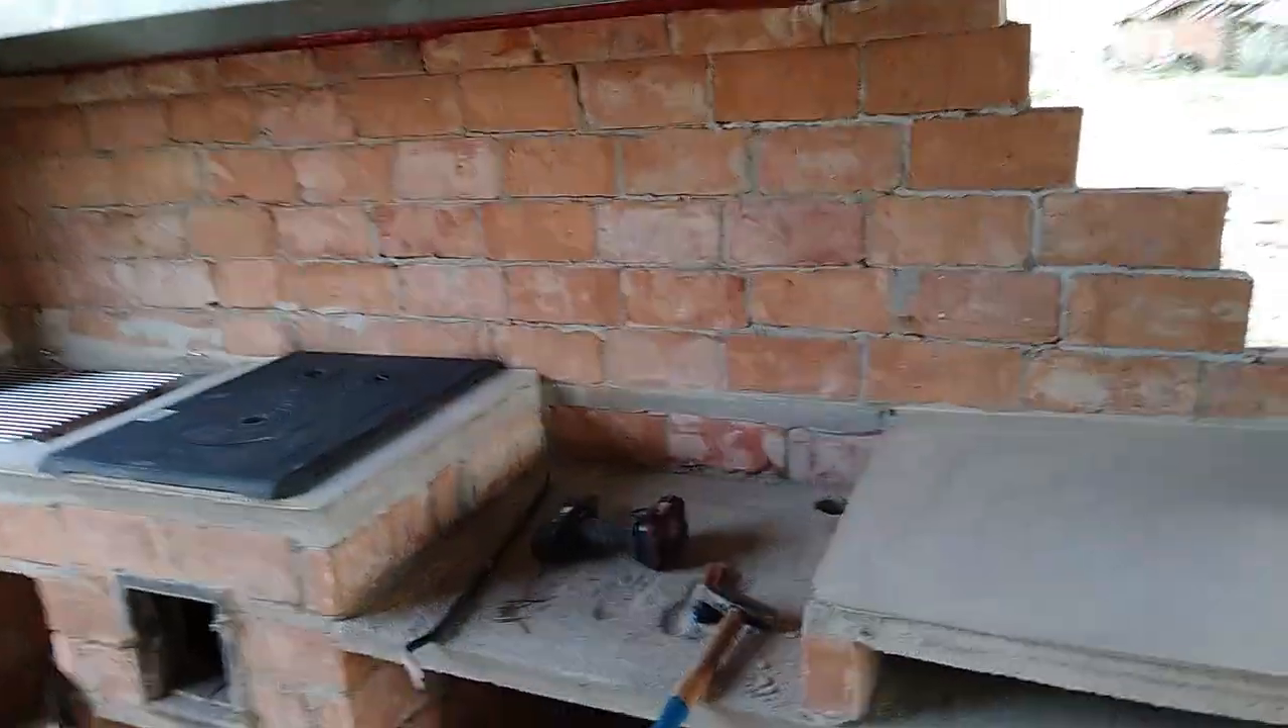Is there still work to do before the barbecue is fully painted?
Yes.